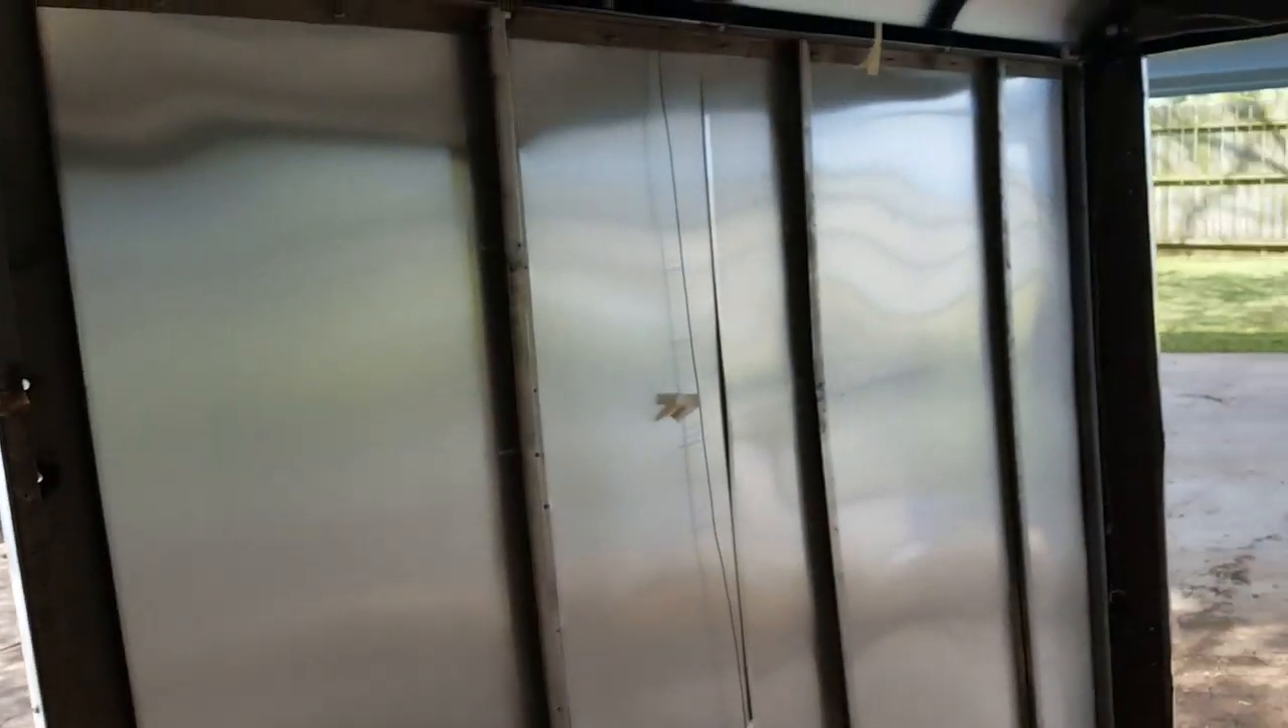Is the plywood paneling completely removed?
Yes.